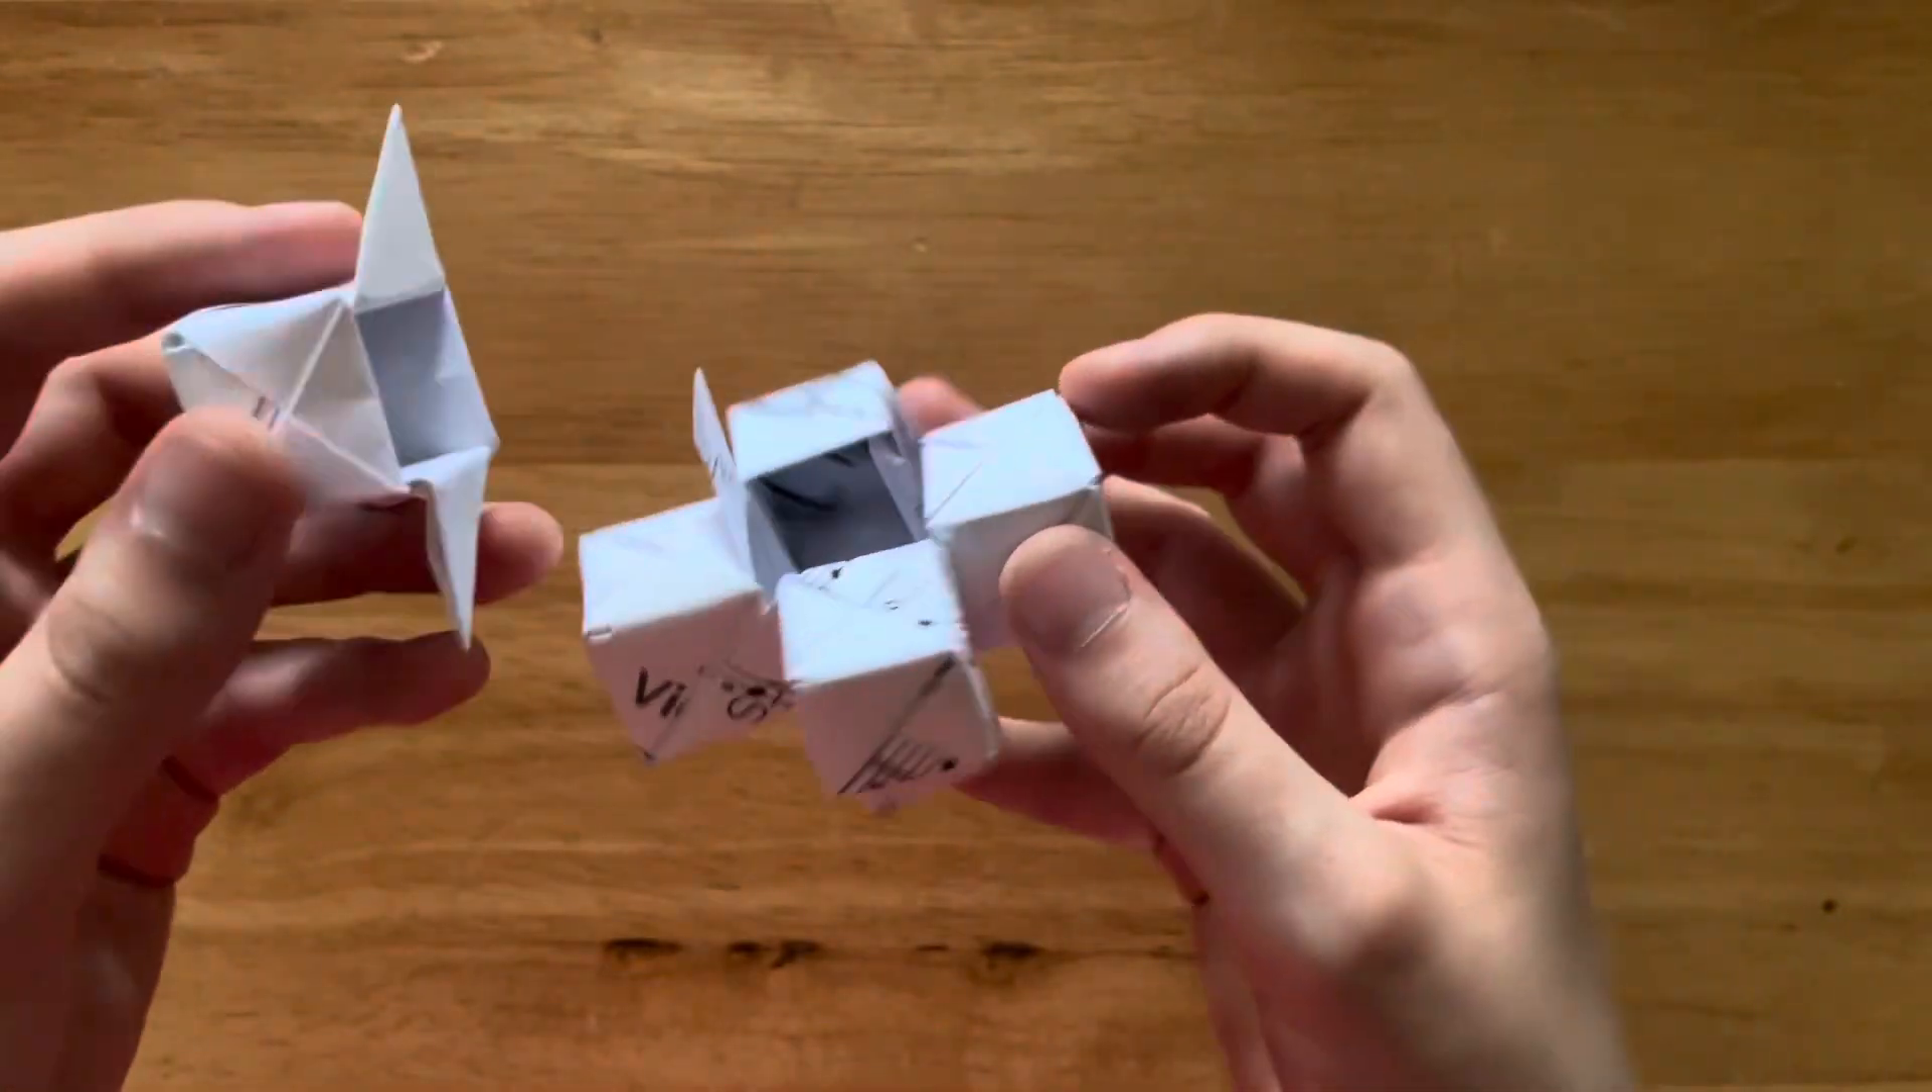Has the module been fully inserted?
No.